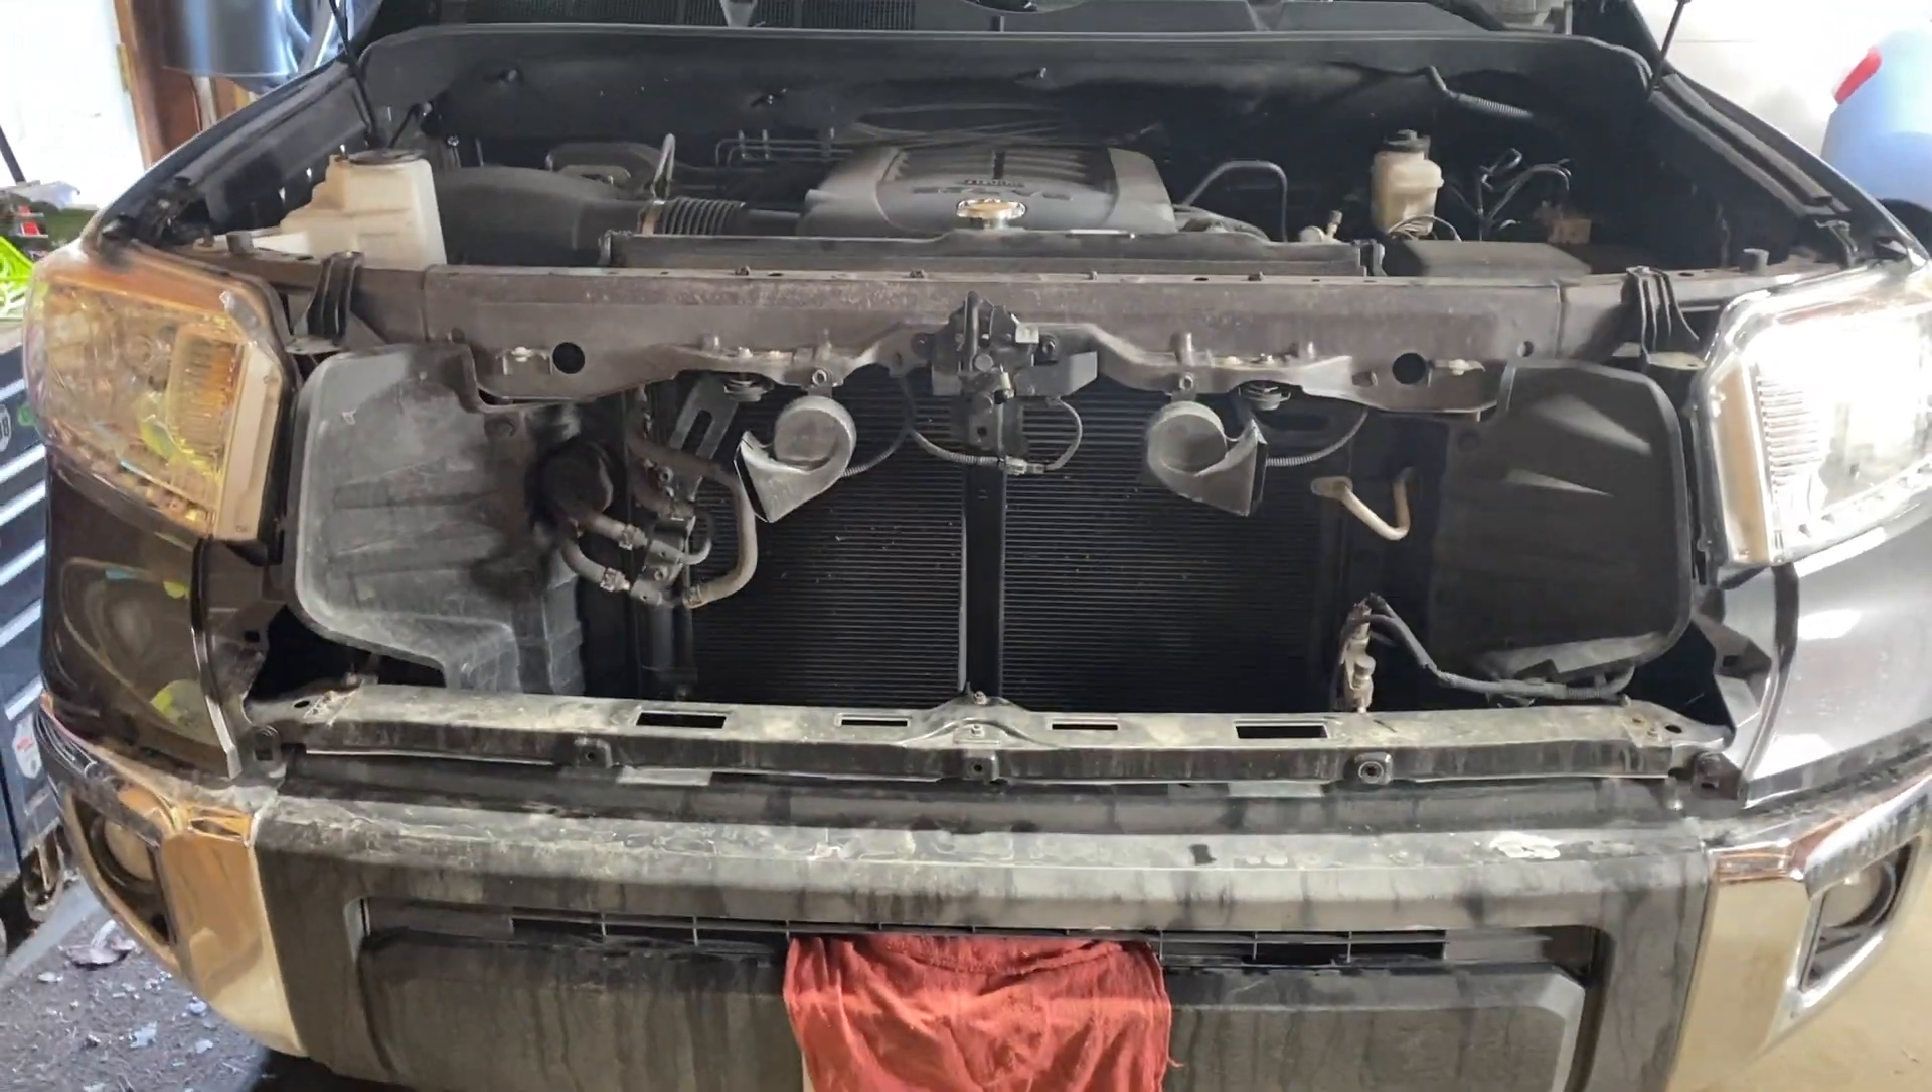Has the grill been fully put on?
No.